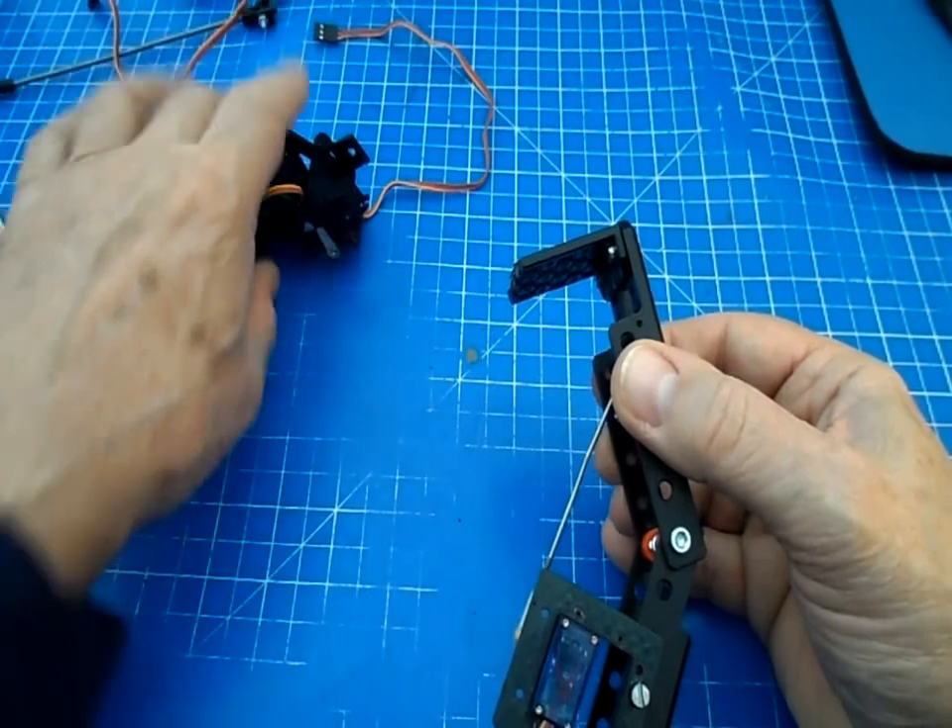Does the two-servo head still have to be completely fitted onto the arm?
Yes.